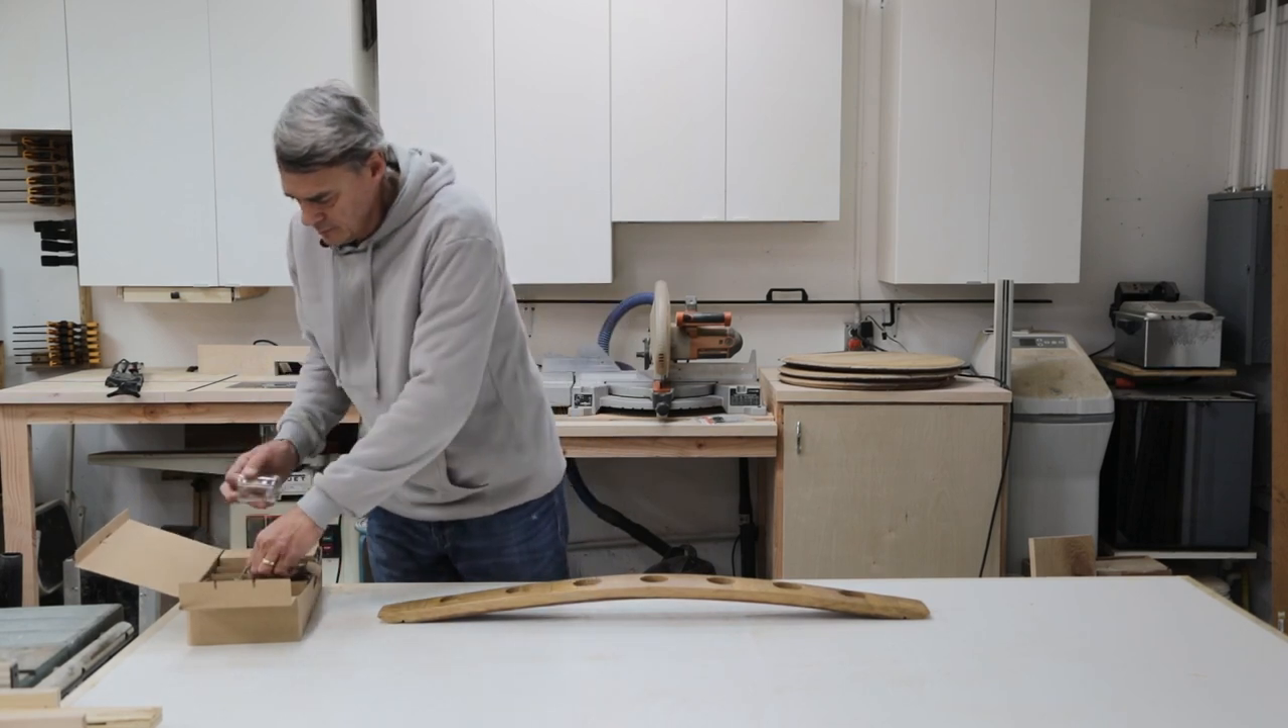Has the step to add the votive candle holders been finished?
No.